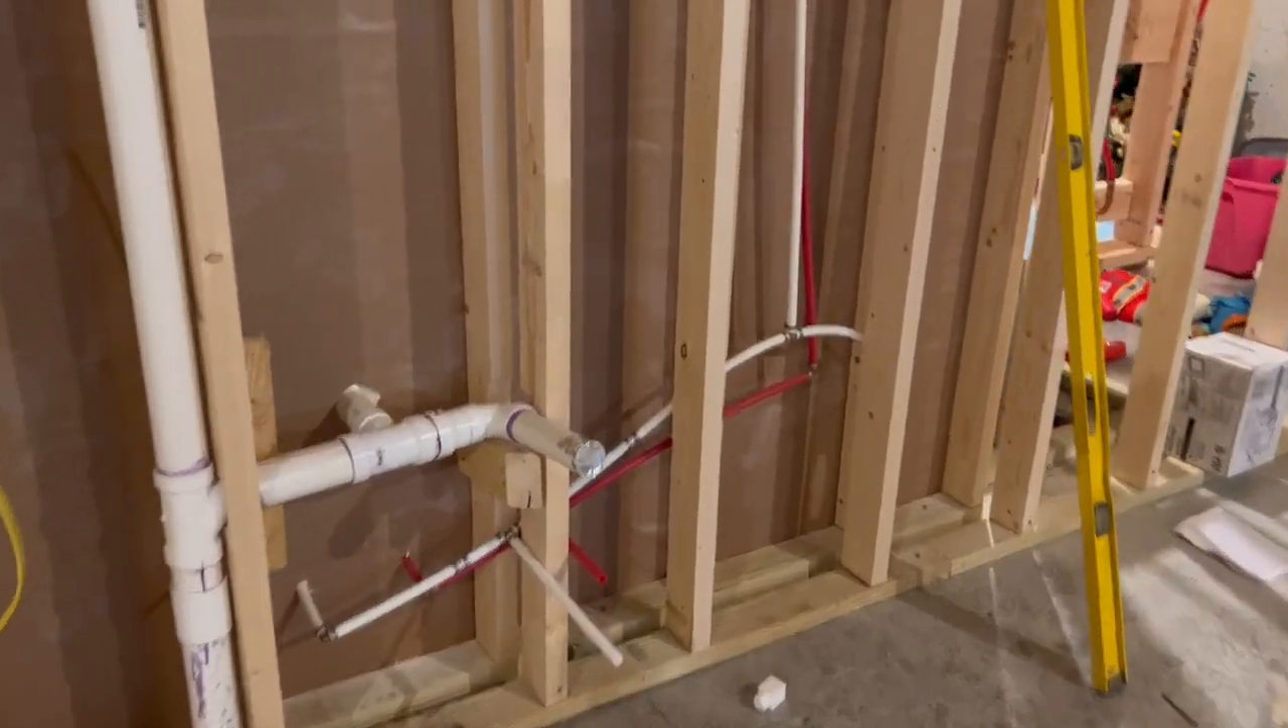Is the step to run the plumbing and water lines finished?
Yes.